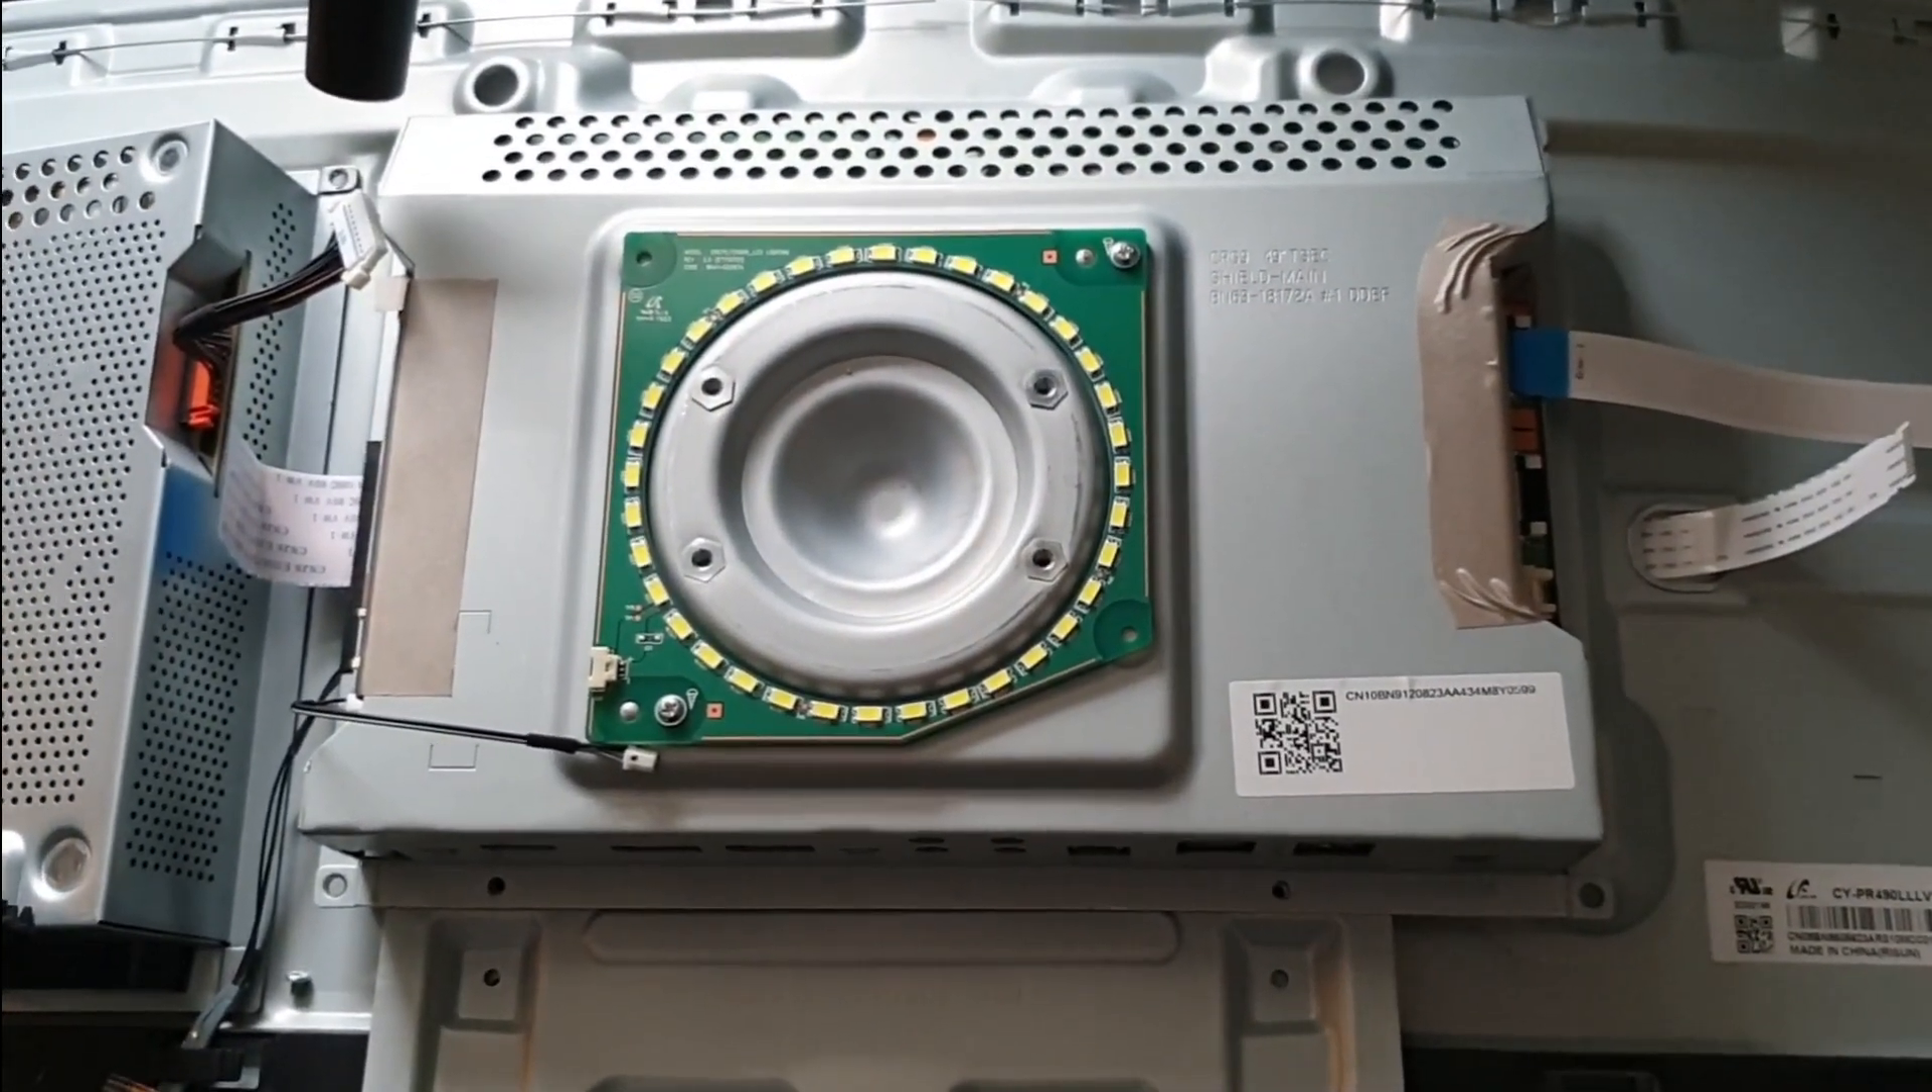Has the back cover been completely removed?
Yes.